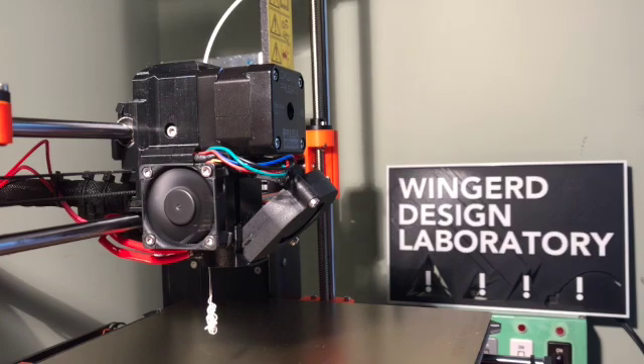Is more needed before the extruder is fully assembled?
No.